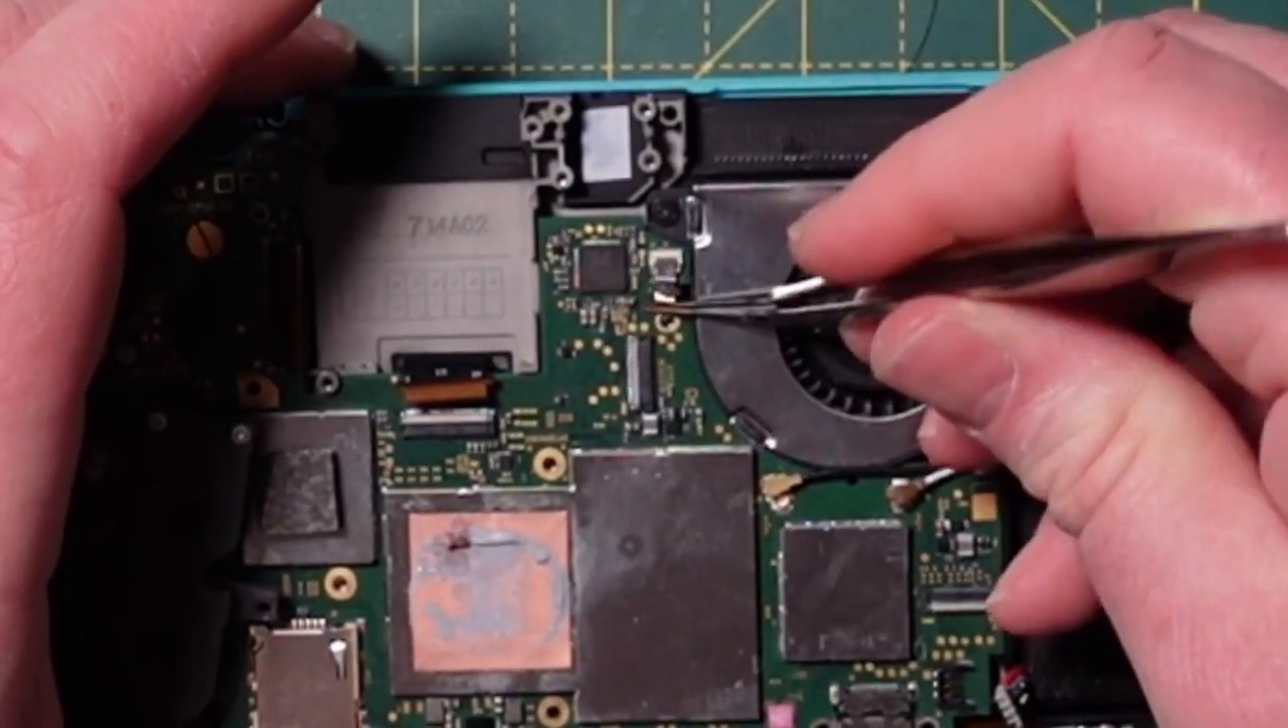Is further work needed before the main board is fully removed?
Yes.